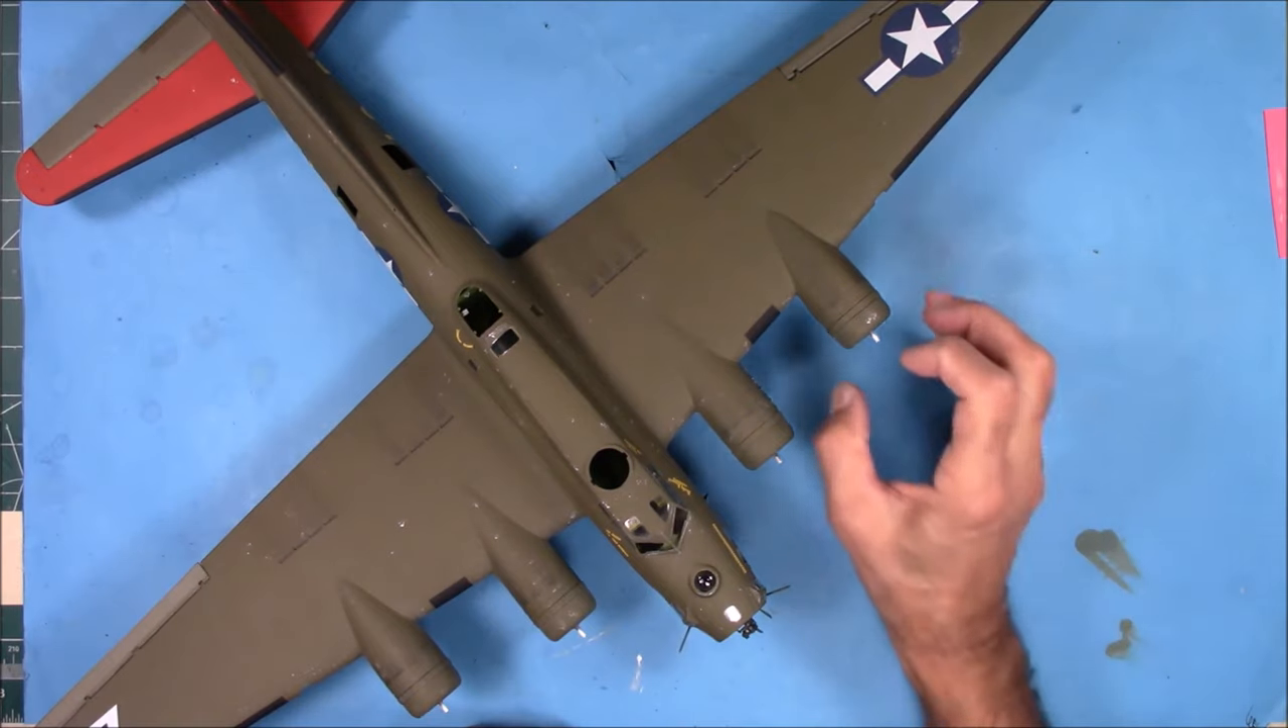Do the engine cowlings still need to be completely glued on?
No.